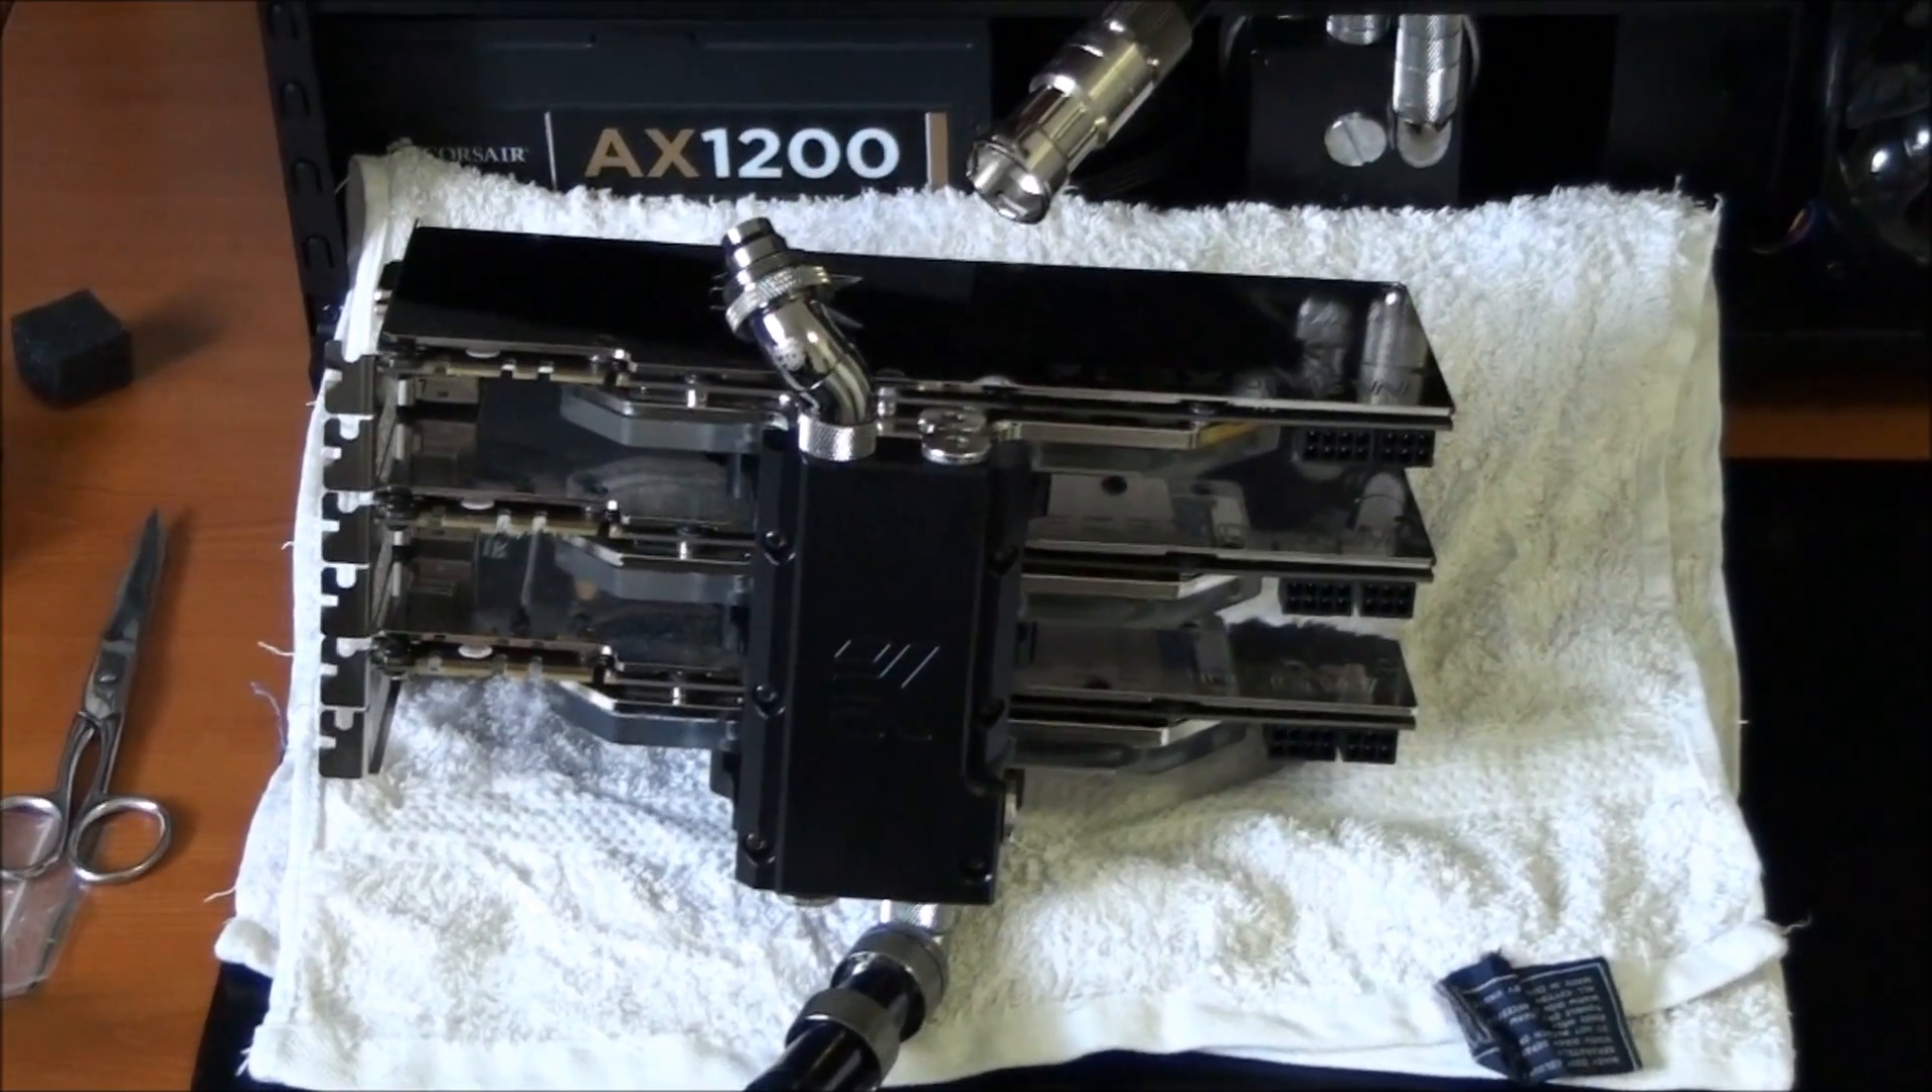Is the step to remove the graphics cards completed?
Yes.